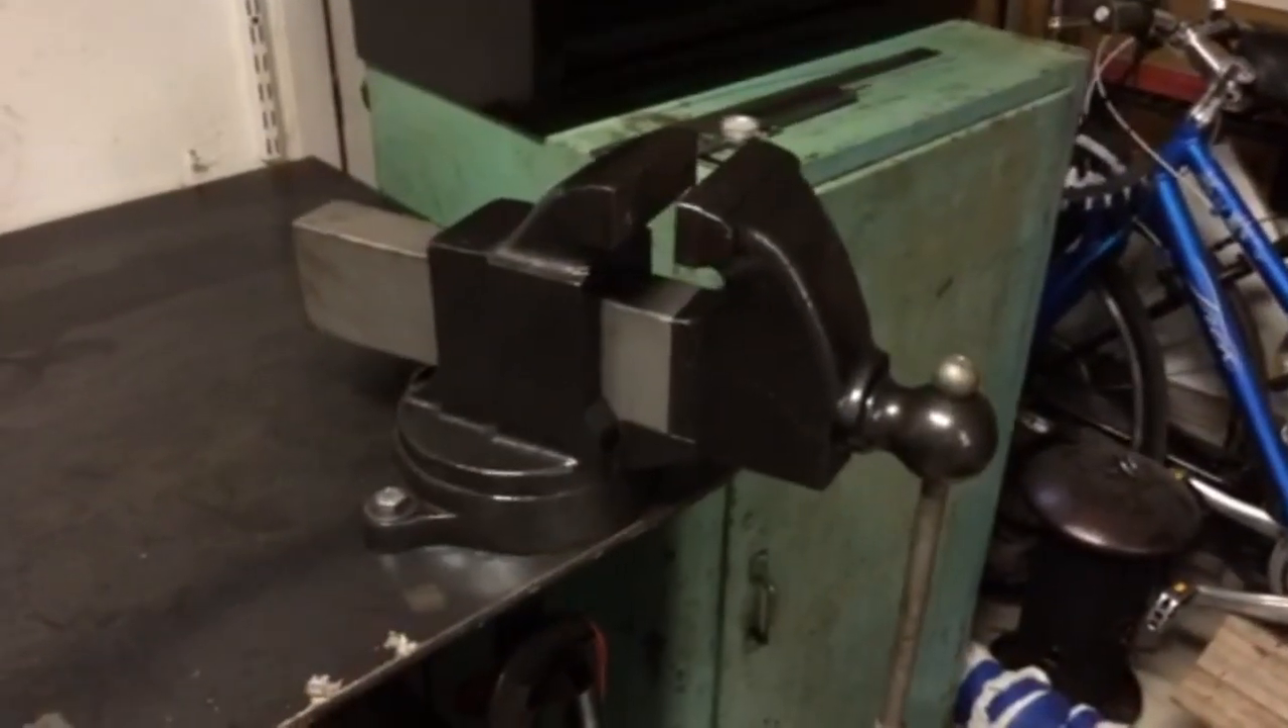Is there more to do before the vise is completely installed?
No.